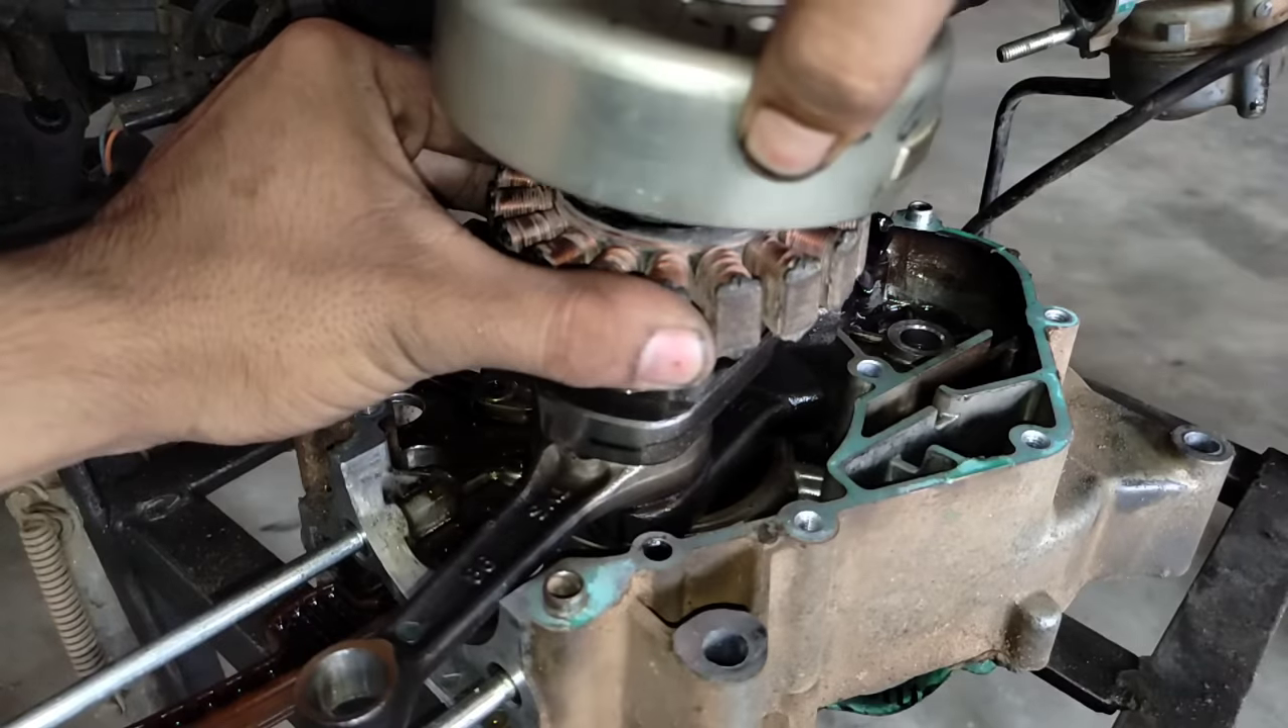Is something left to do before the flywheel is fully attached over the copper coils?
Yes.